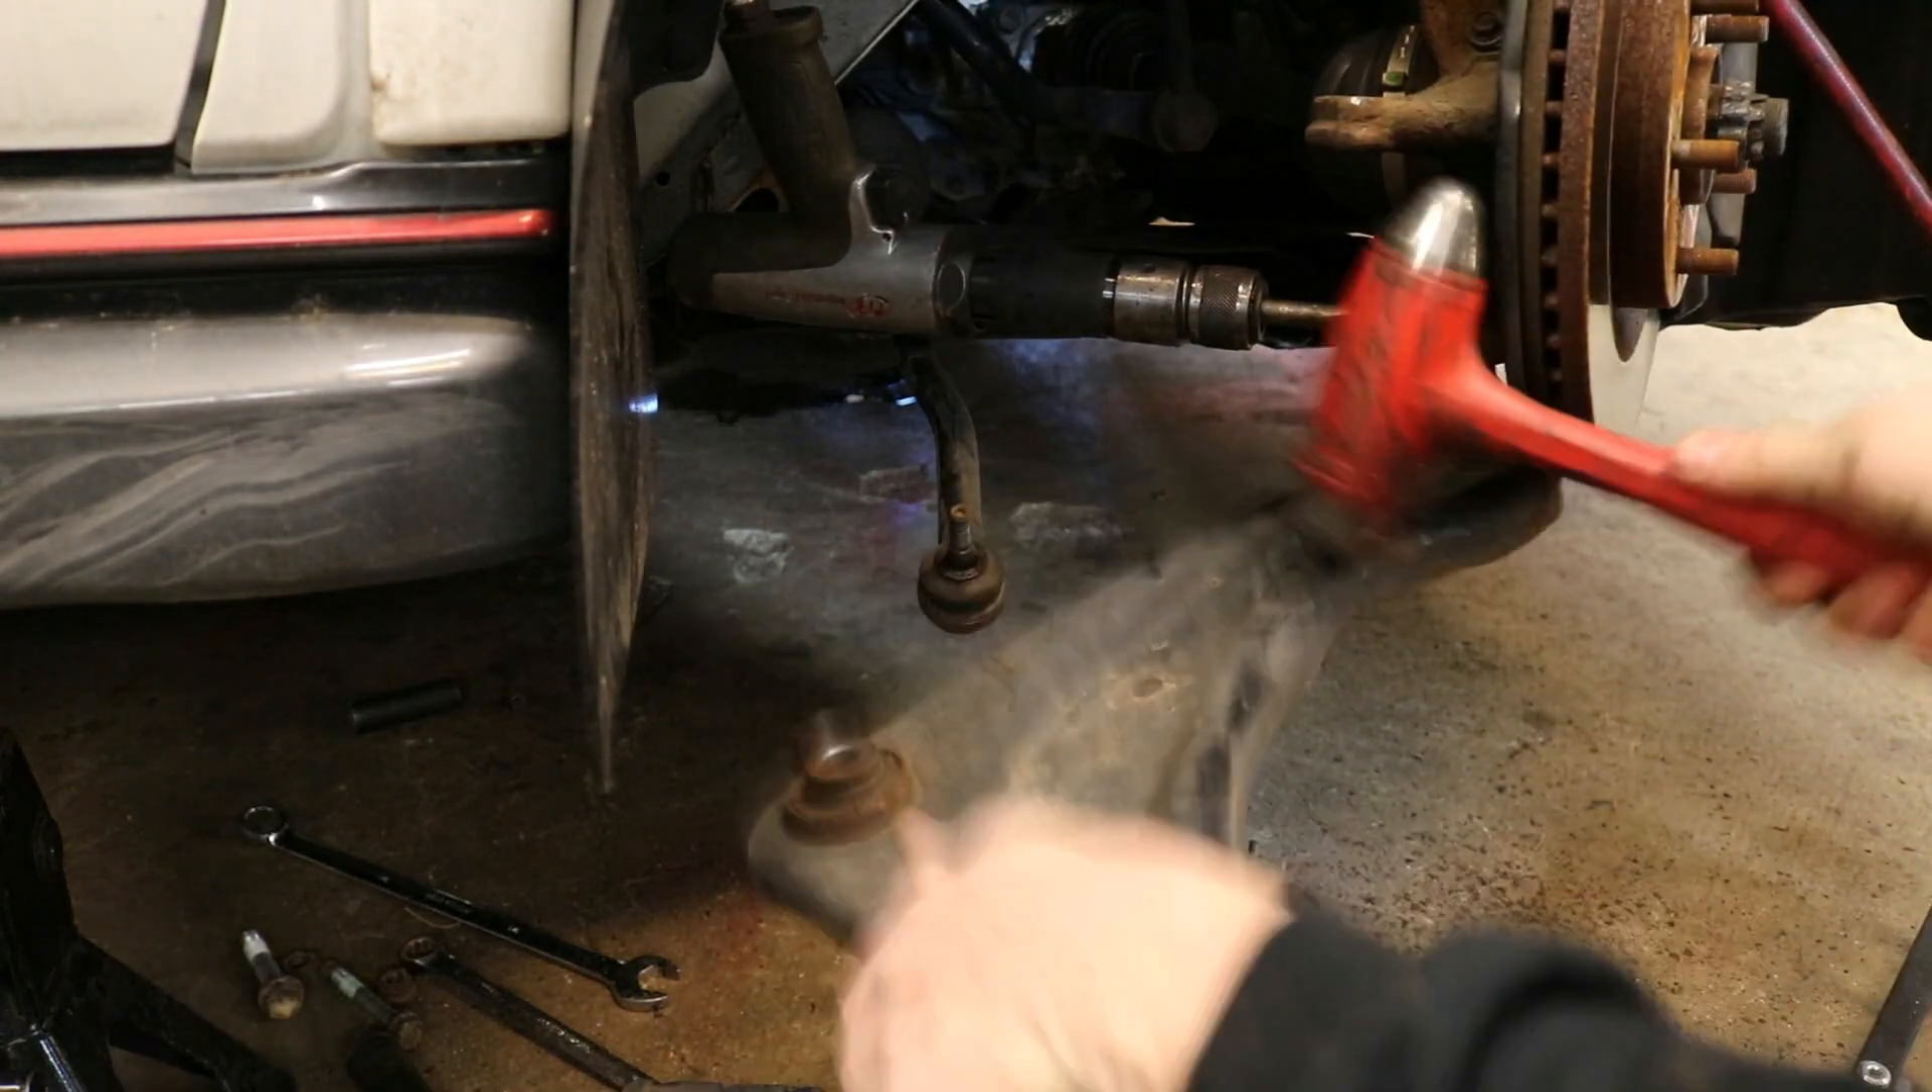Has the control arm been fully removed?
No.